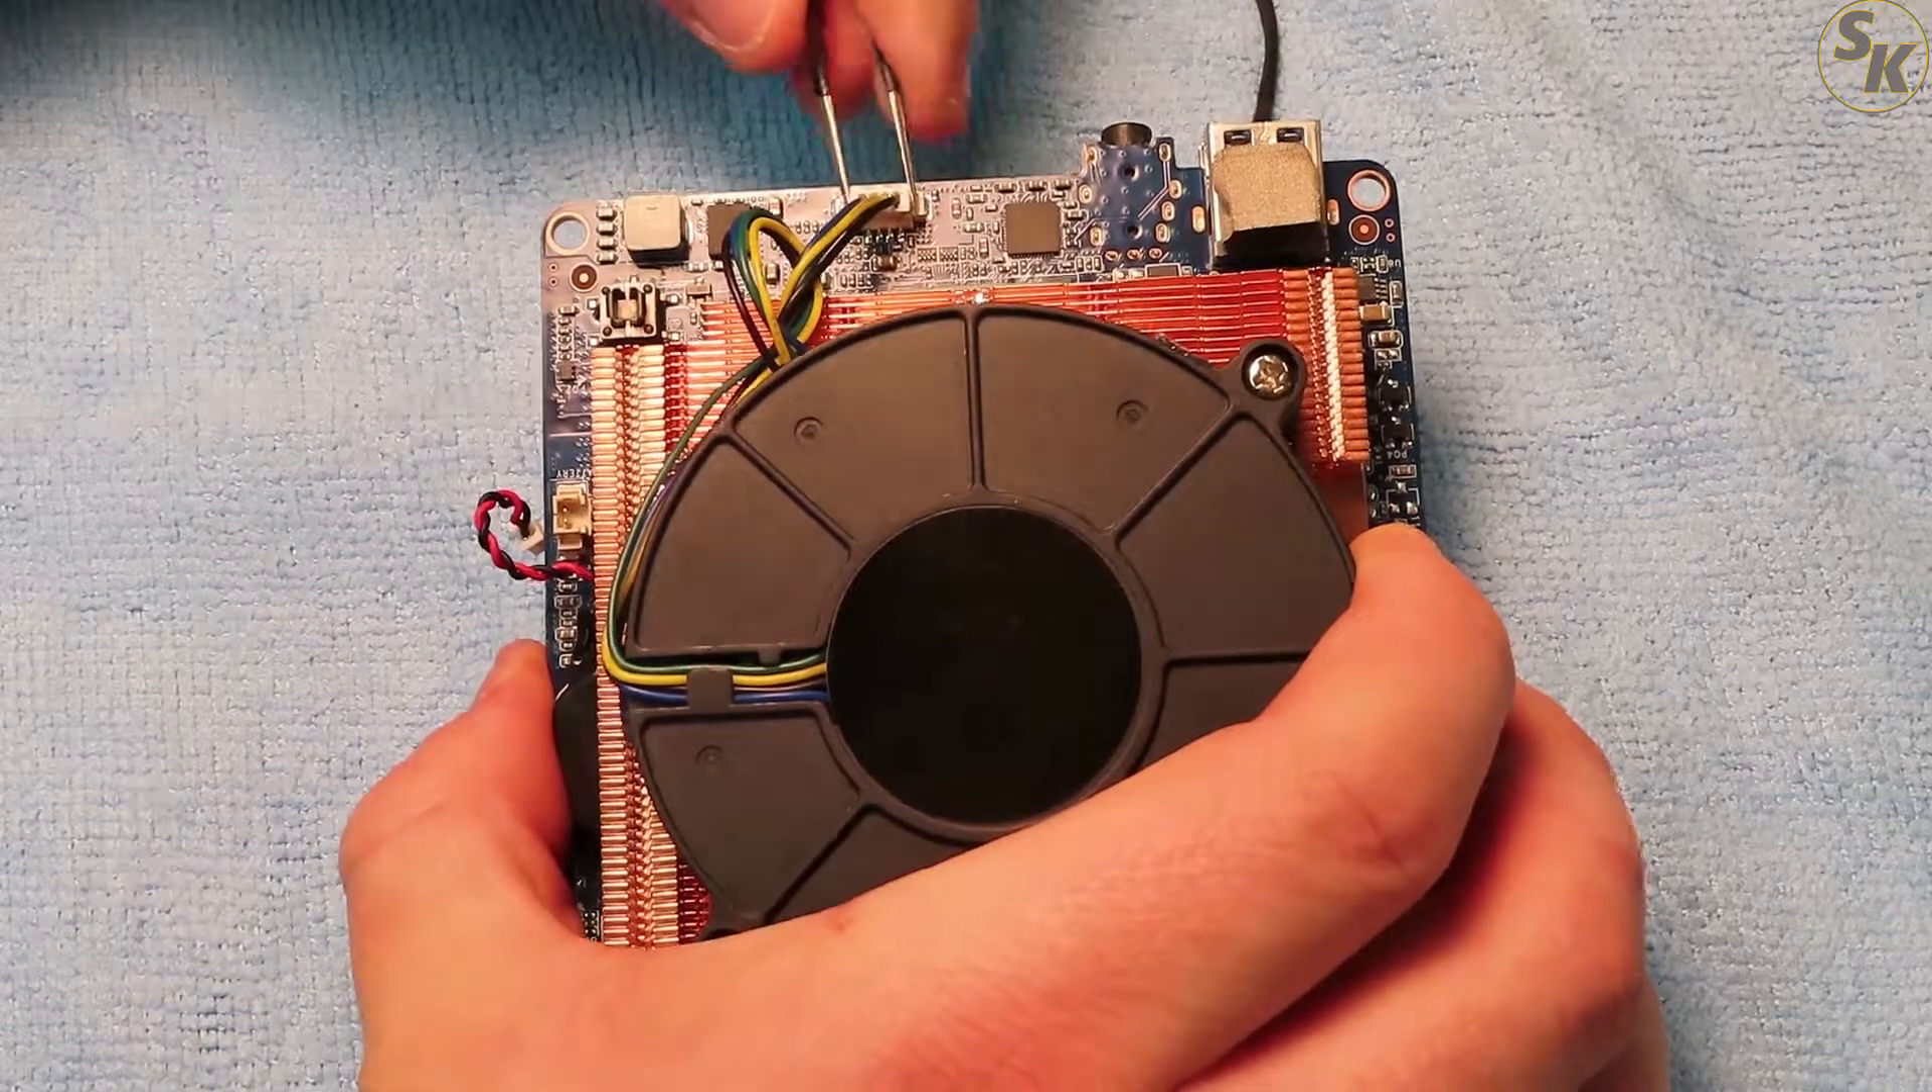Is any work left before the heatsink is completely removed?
Yes.